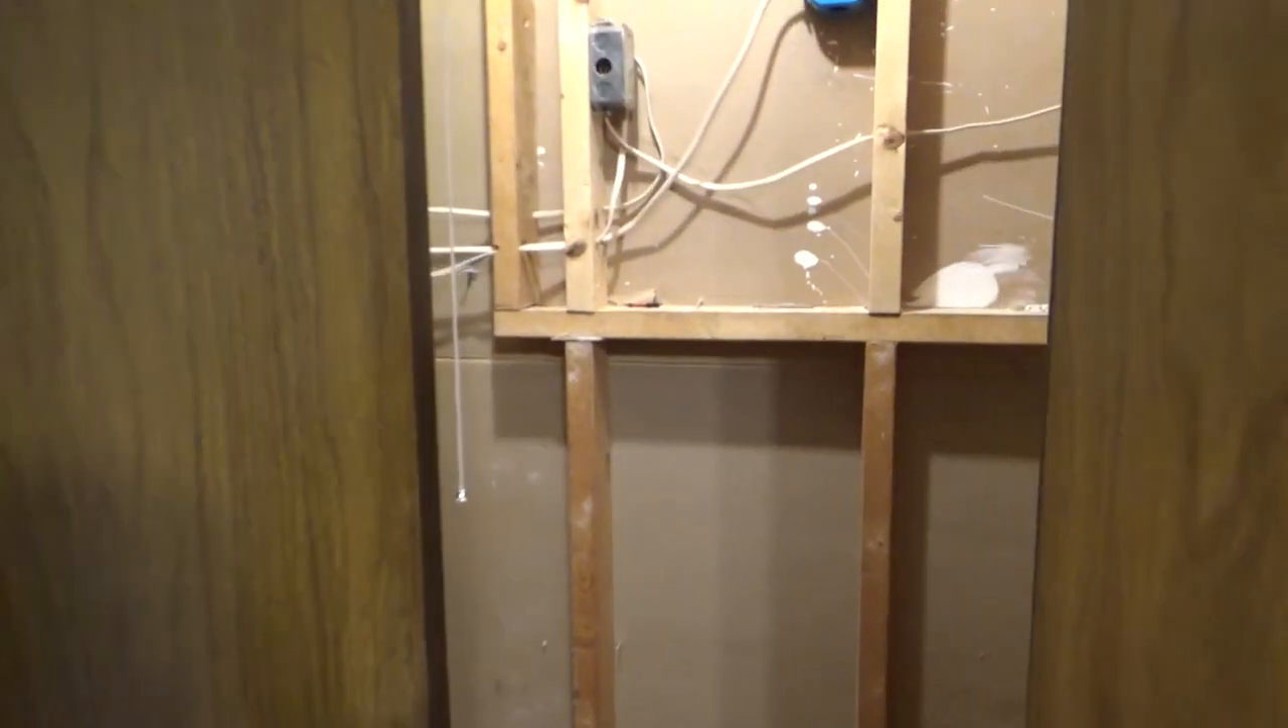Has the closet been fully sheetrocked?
No.